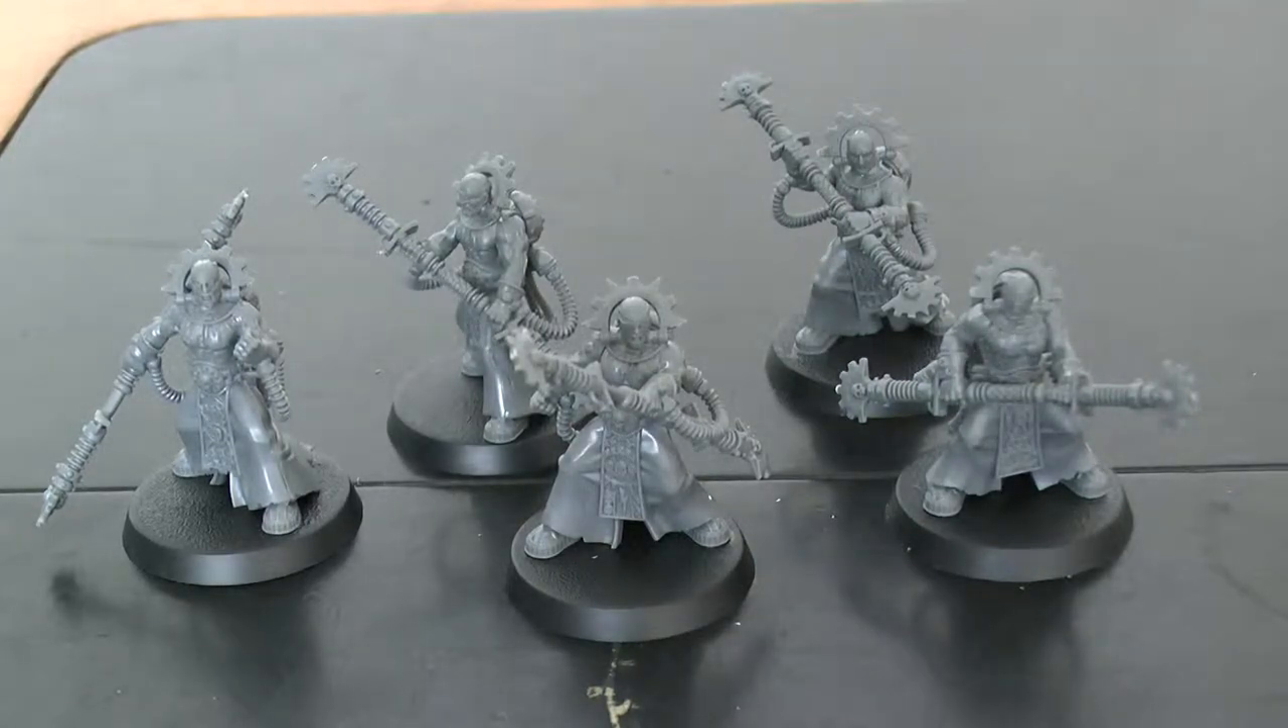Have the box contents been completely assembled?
Yes.